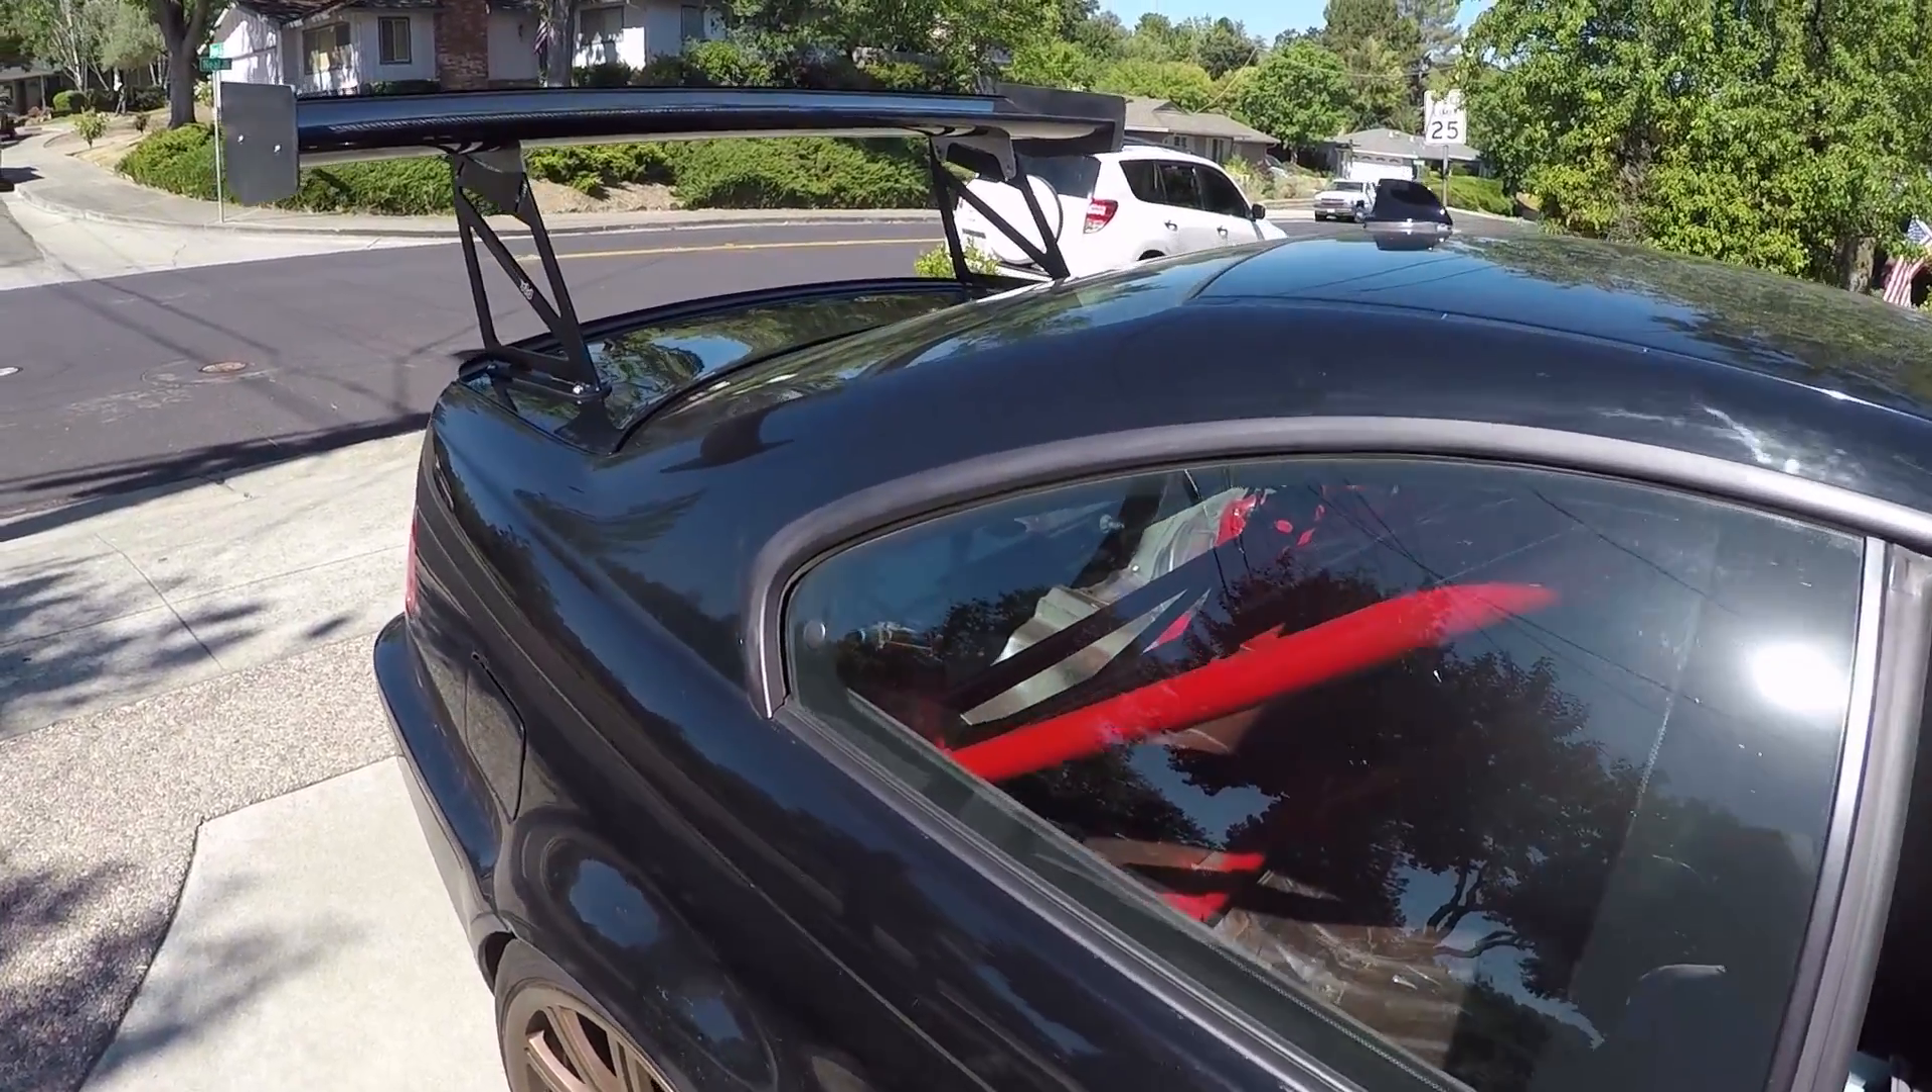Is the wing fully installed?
Yes.